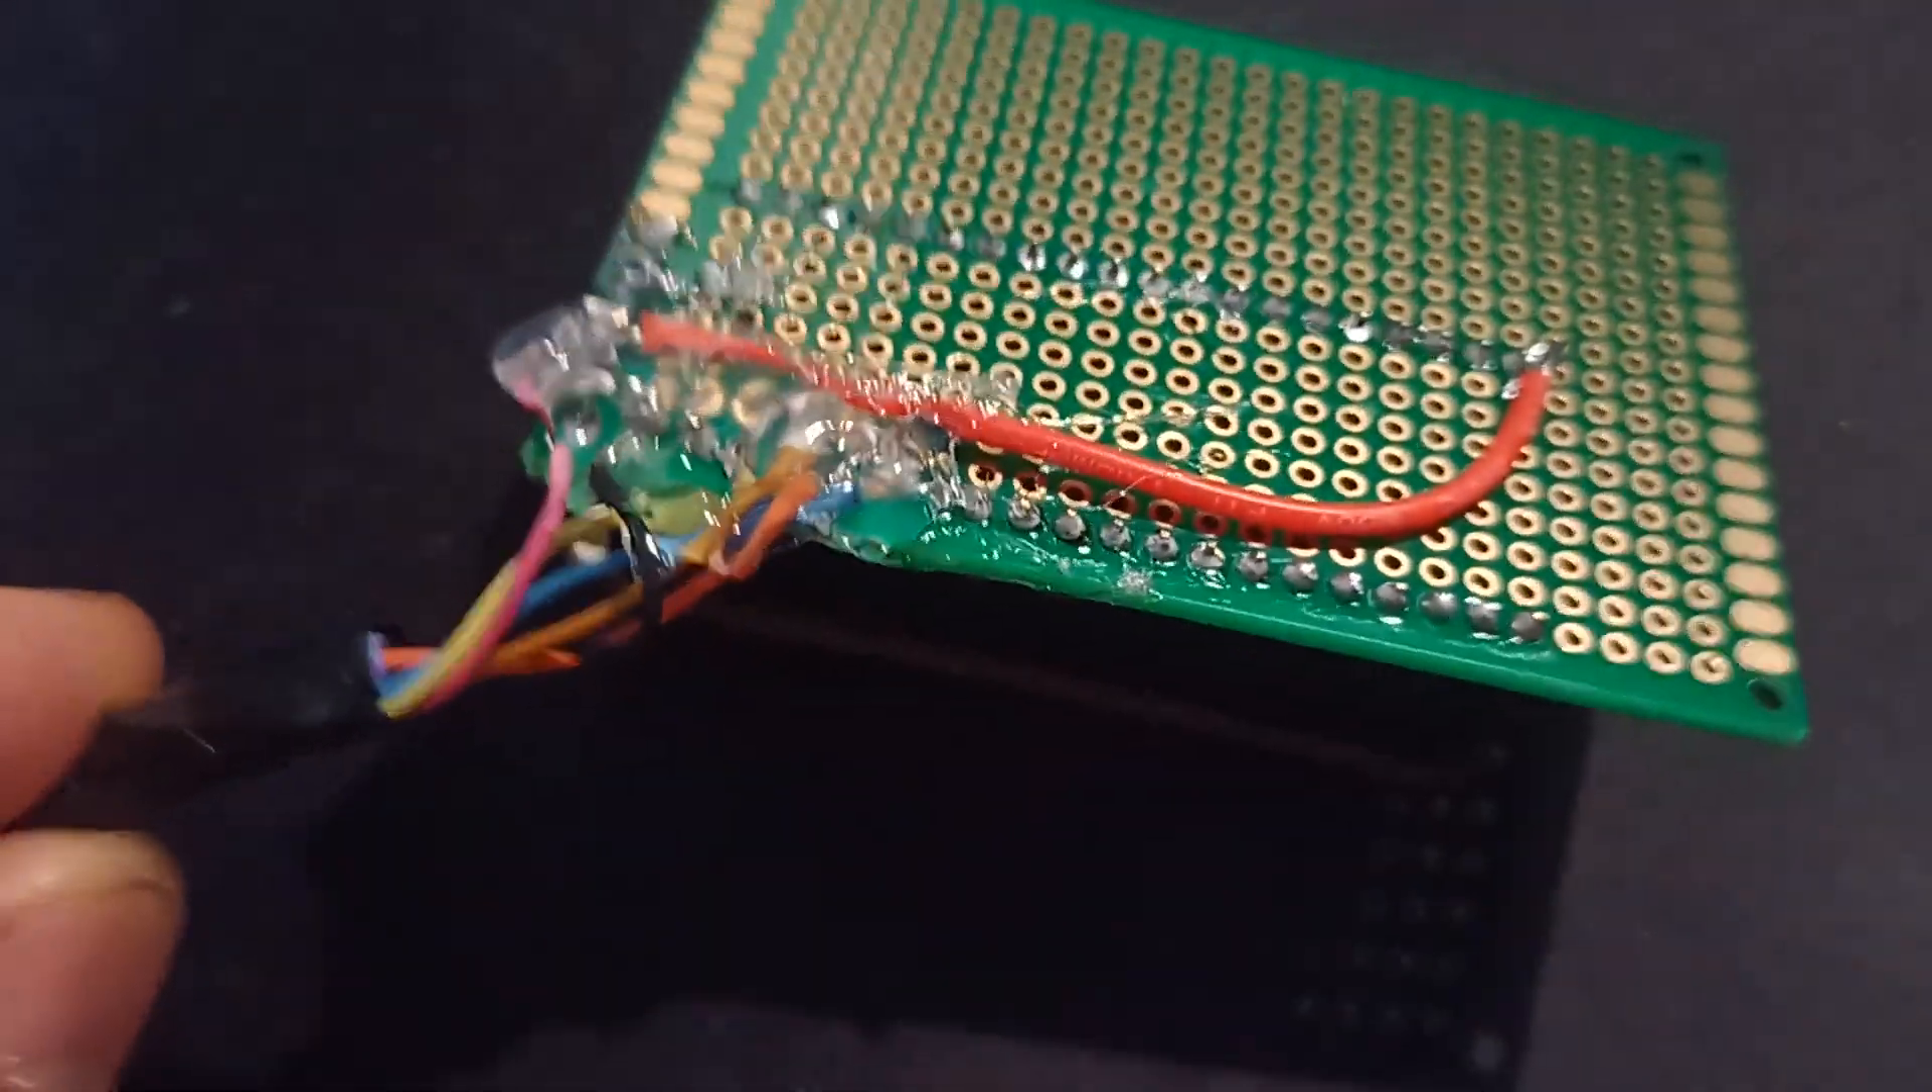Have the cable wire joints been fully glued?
Yes.